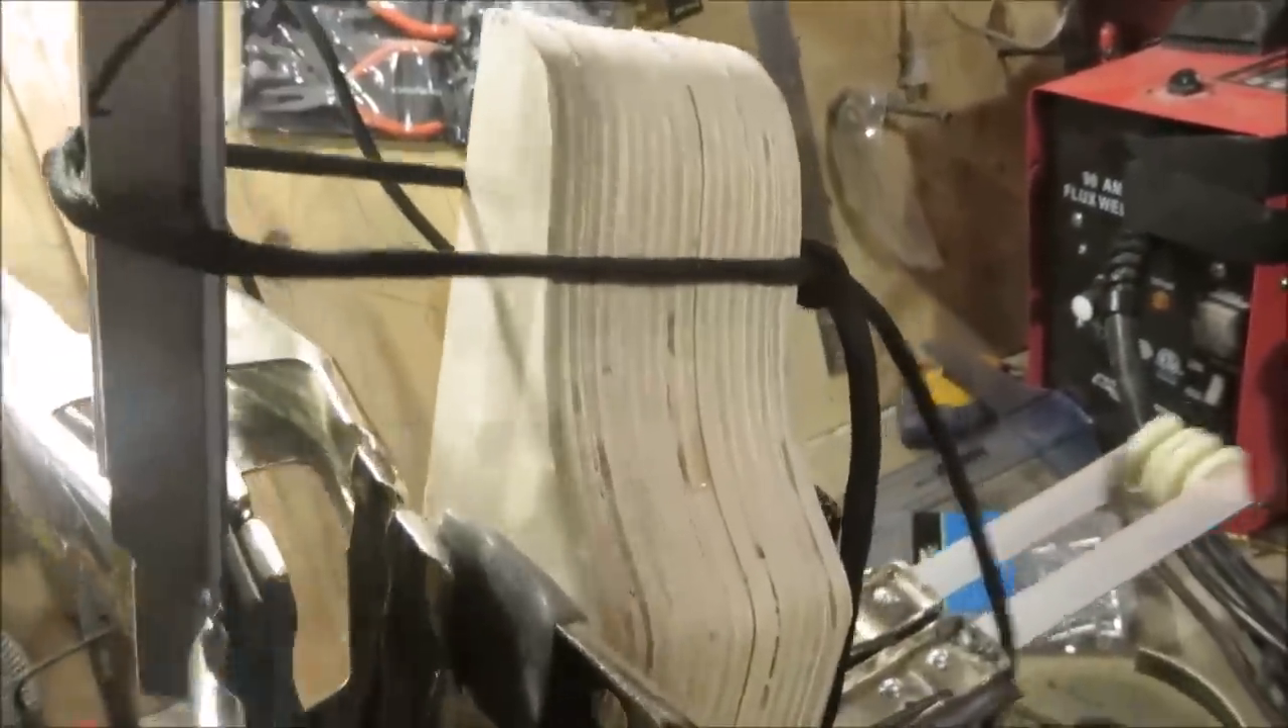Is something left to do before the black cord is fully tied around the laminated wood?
No.